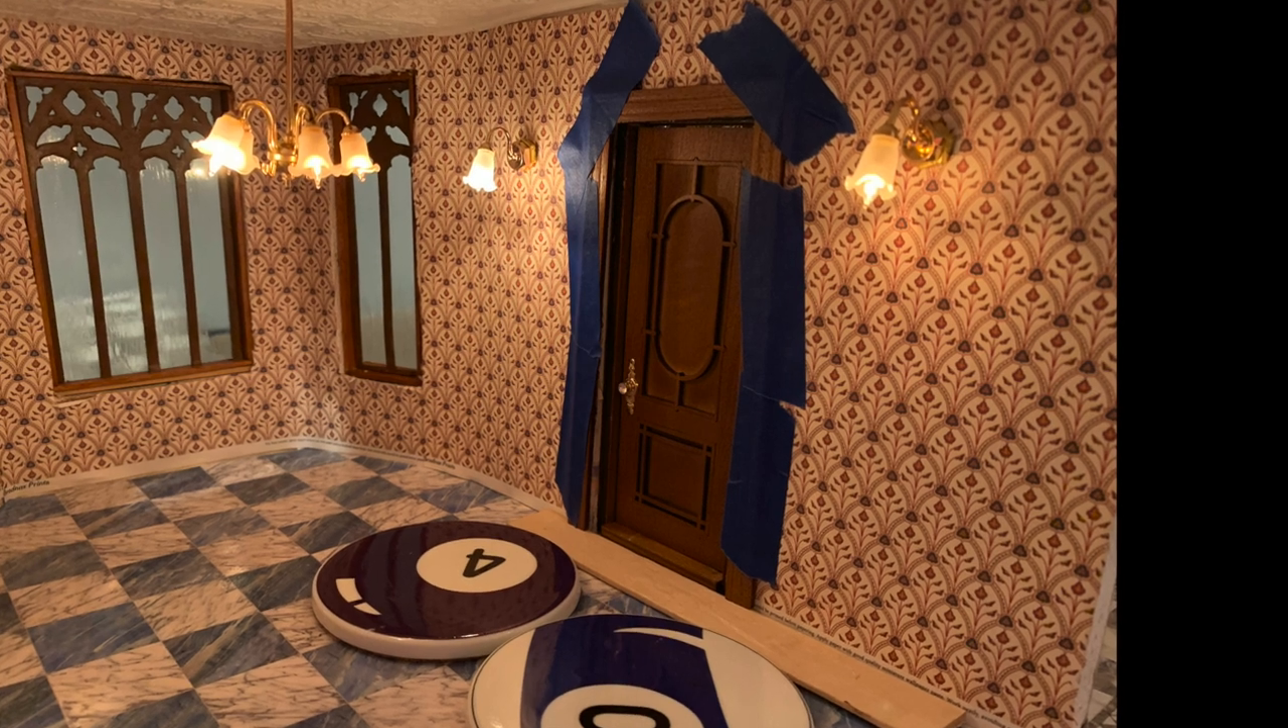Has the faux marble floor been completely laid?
Yes.